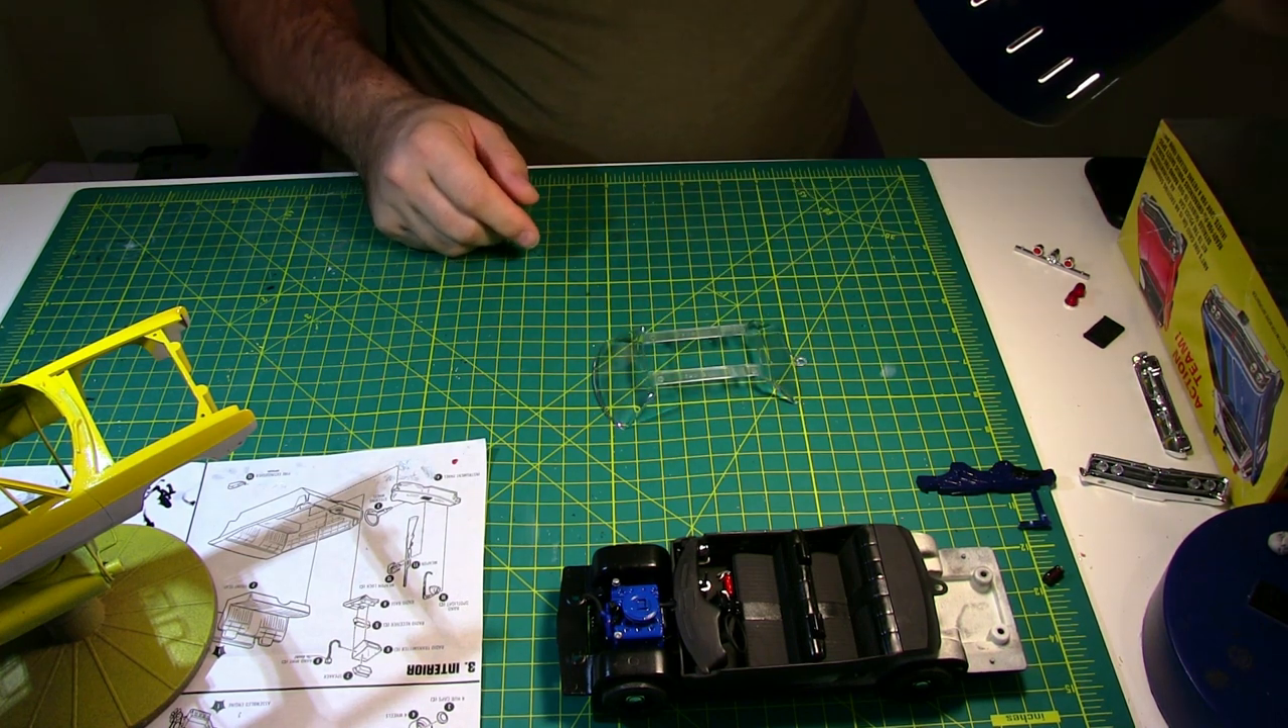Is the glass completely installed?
No.